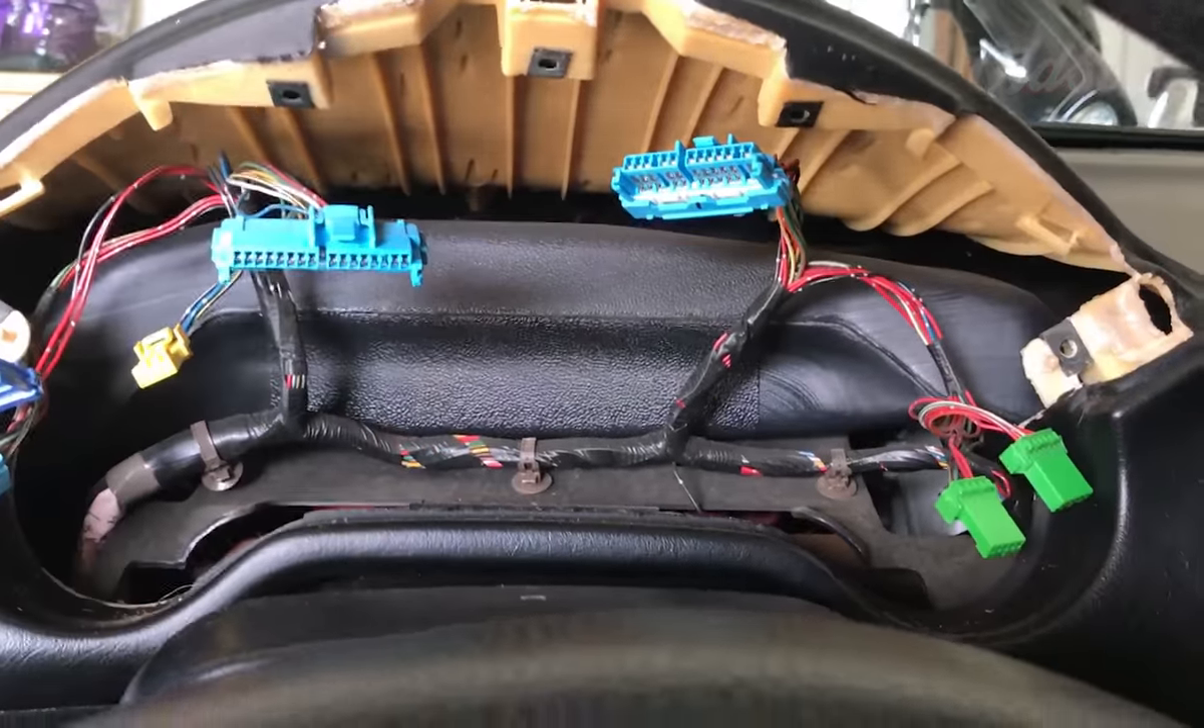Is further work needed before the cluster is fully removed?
No.